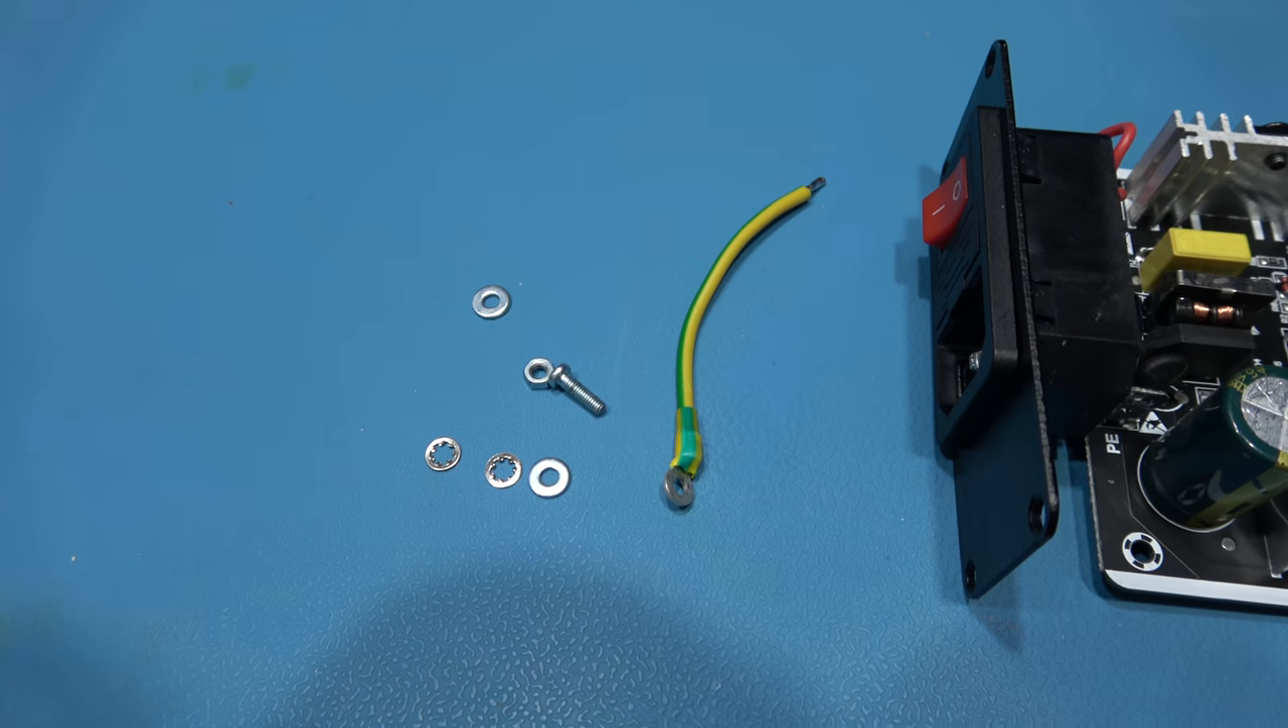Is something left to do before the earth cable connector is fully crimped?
No.